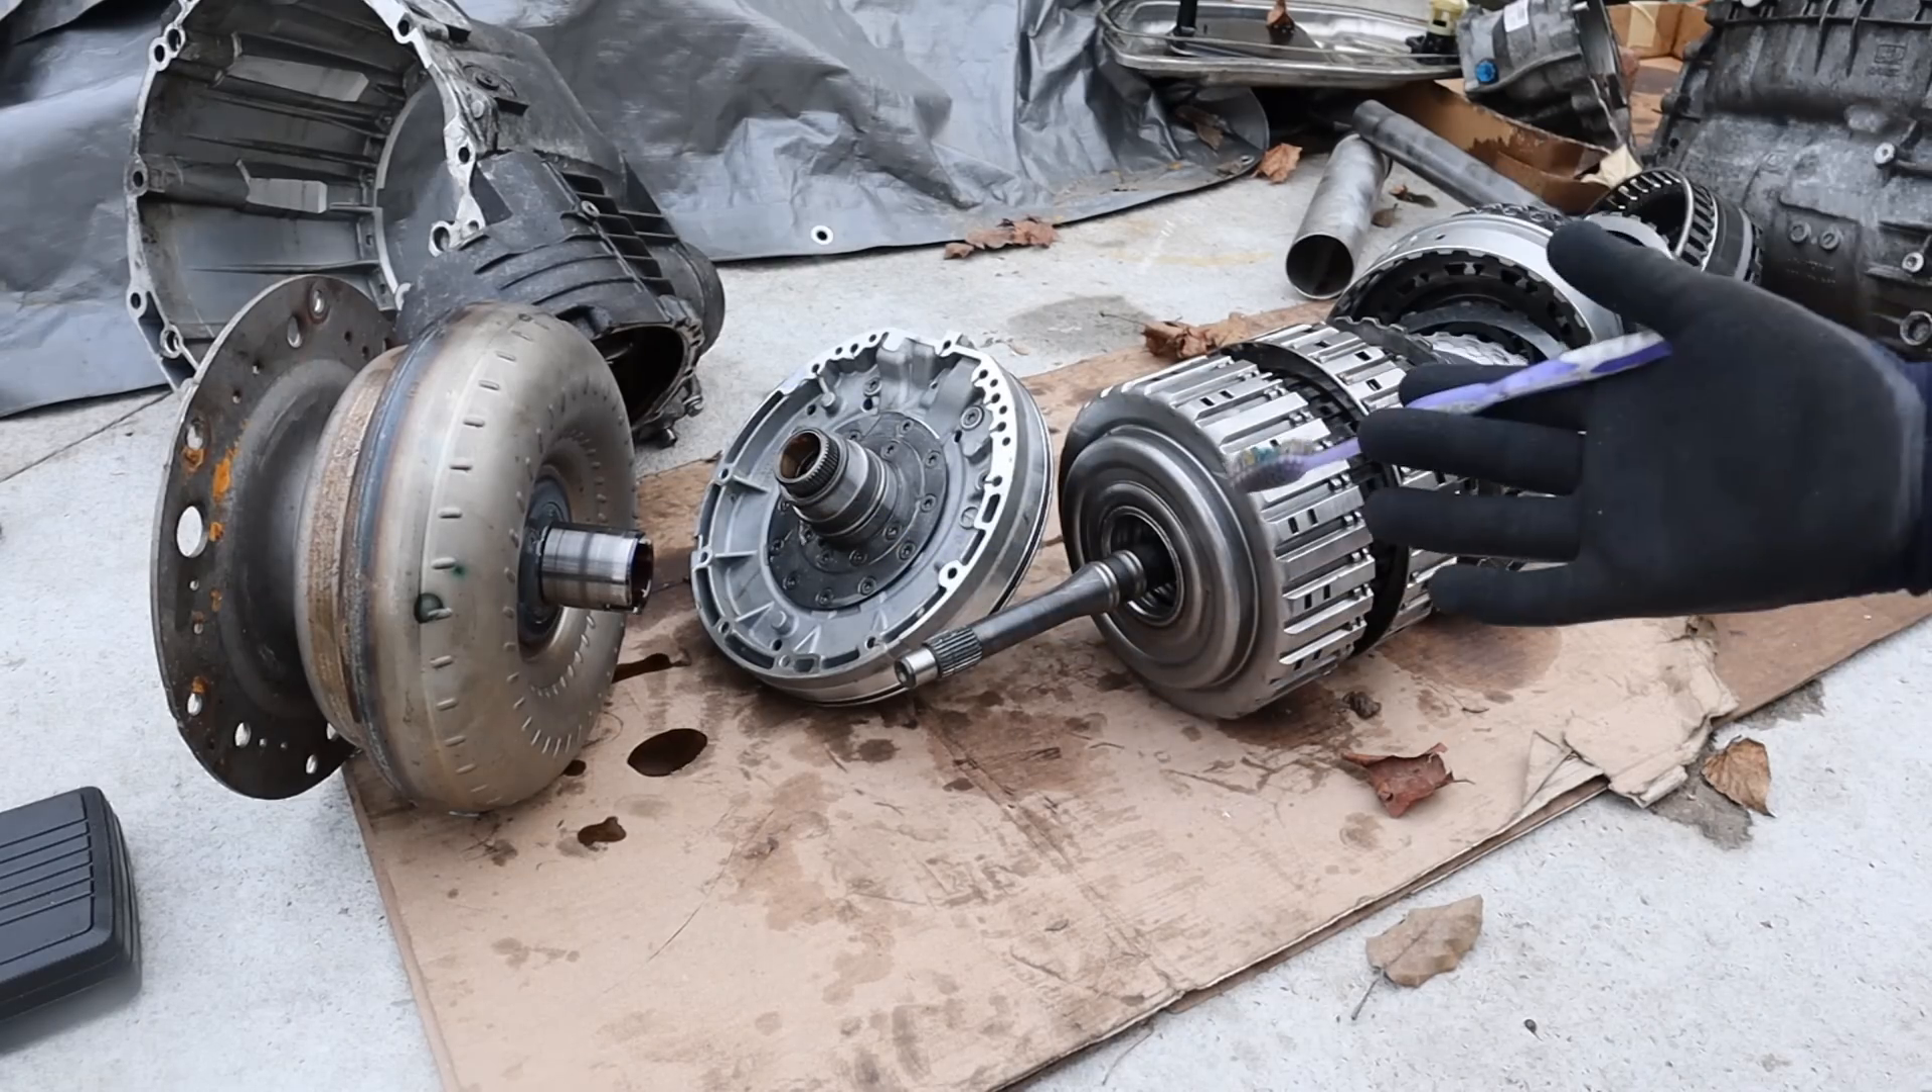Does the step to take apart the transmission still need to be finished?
No.